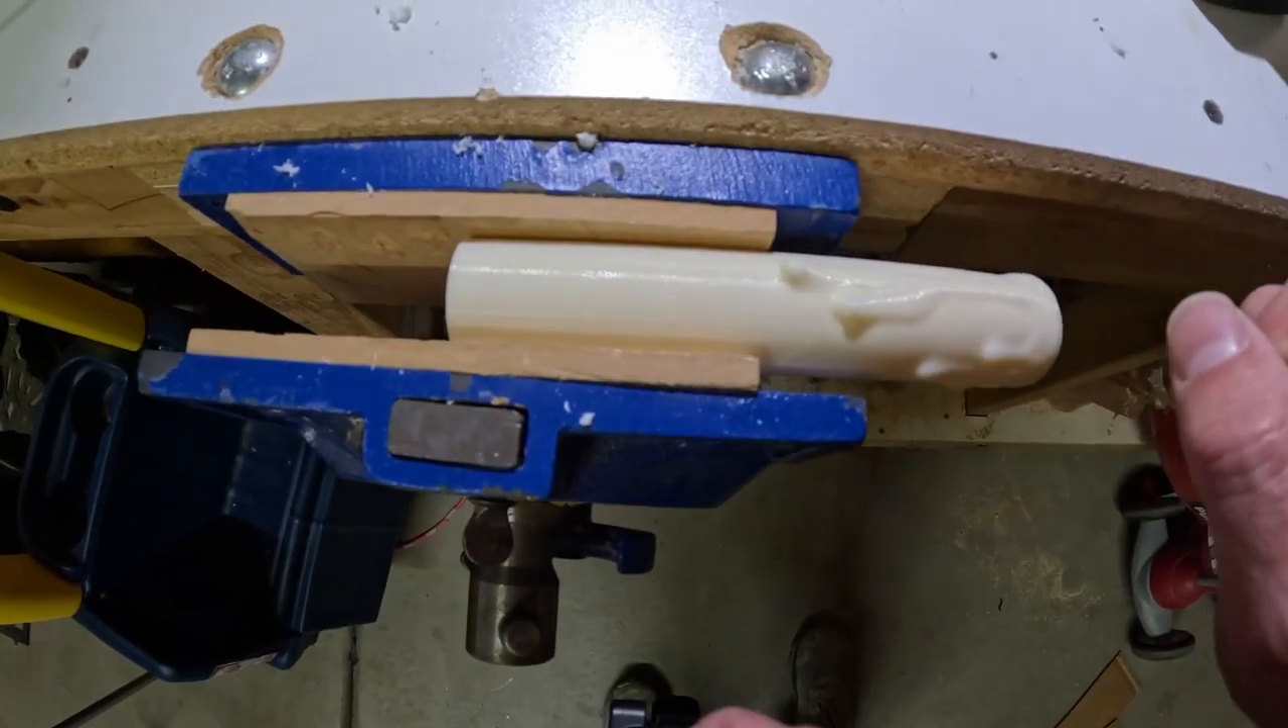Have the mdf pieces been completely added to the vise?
Yes.